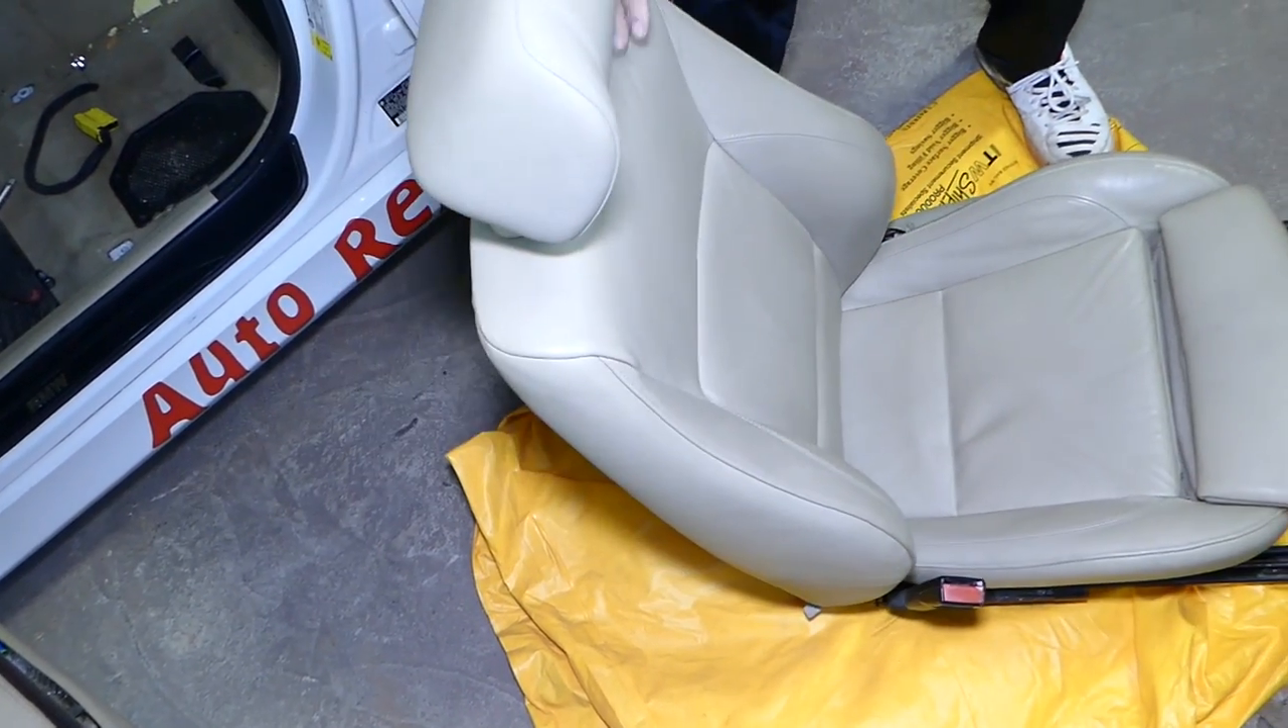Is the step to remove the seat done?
Yes.